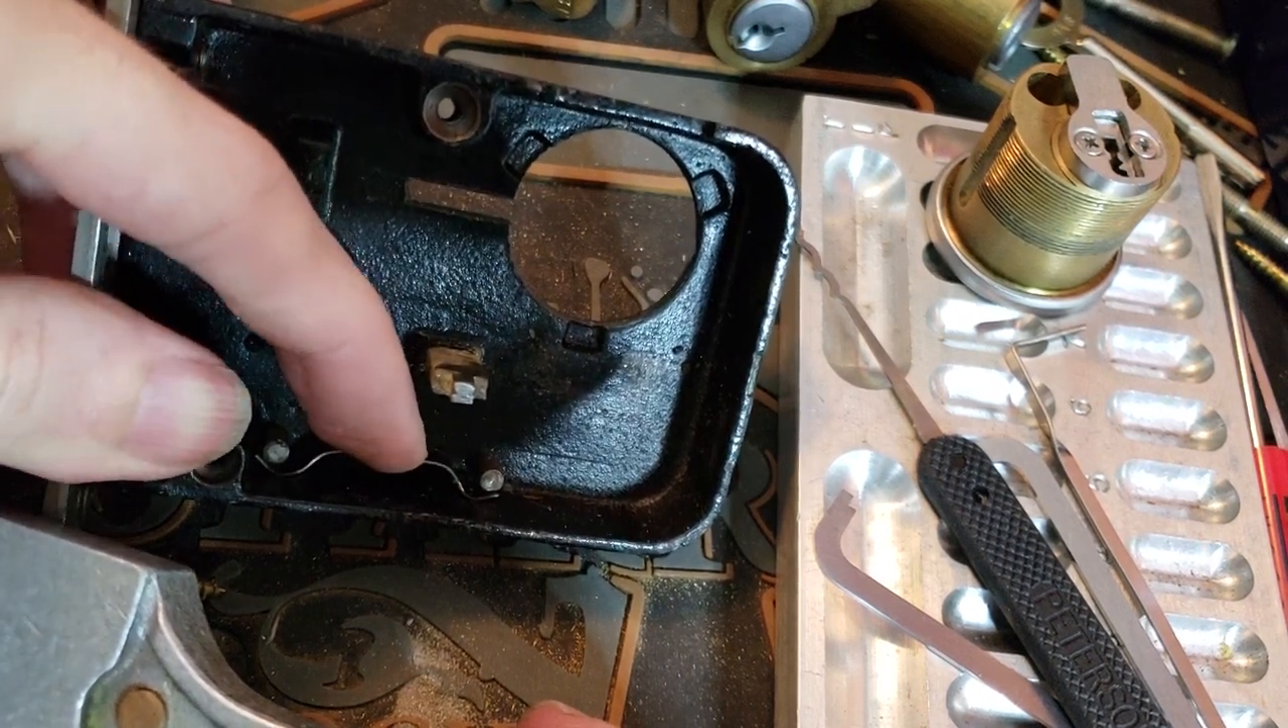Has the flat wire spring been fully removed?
No.